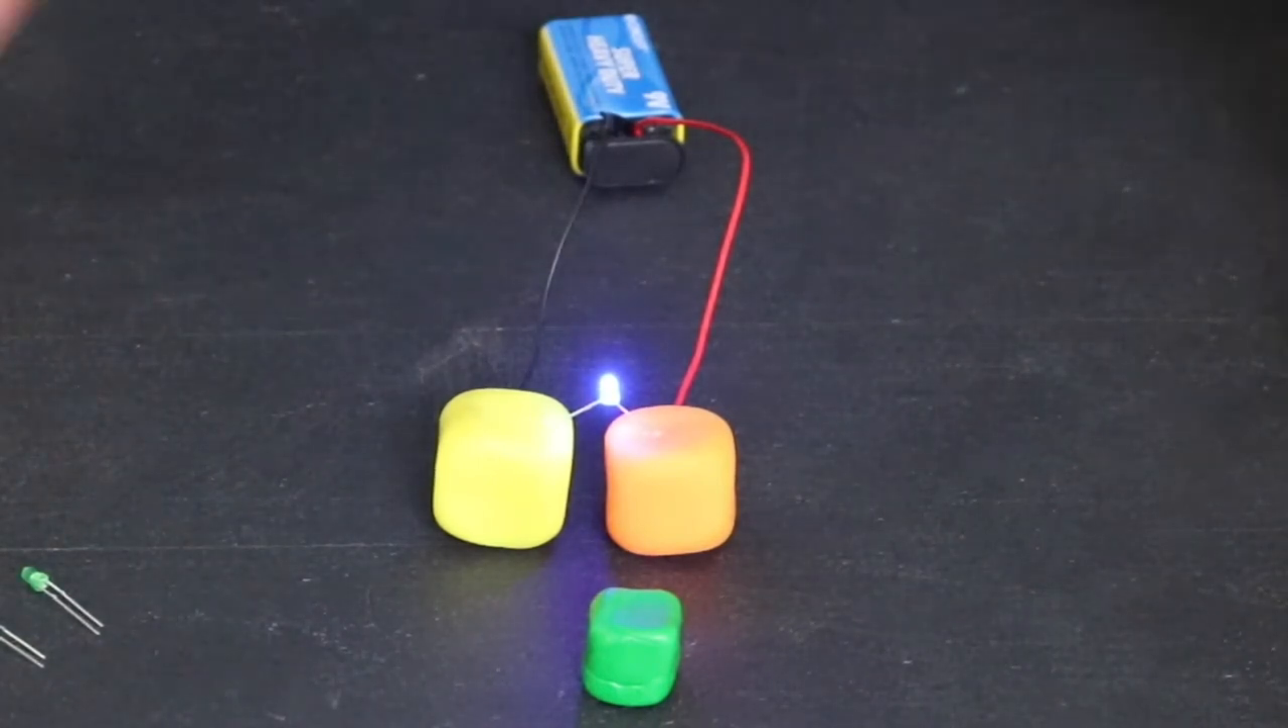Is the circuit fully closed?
Yes.